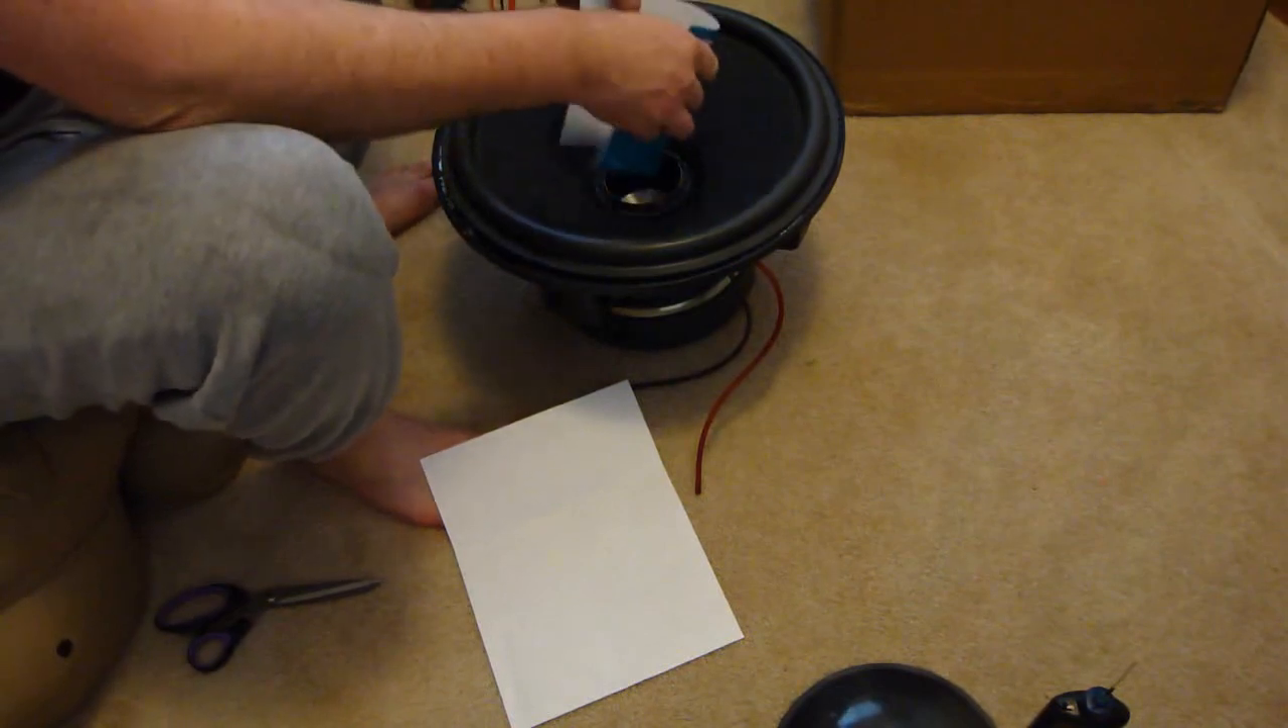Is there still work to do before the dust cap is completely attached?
Yes.